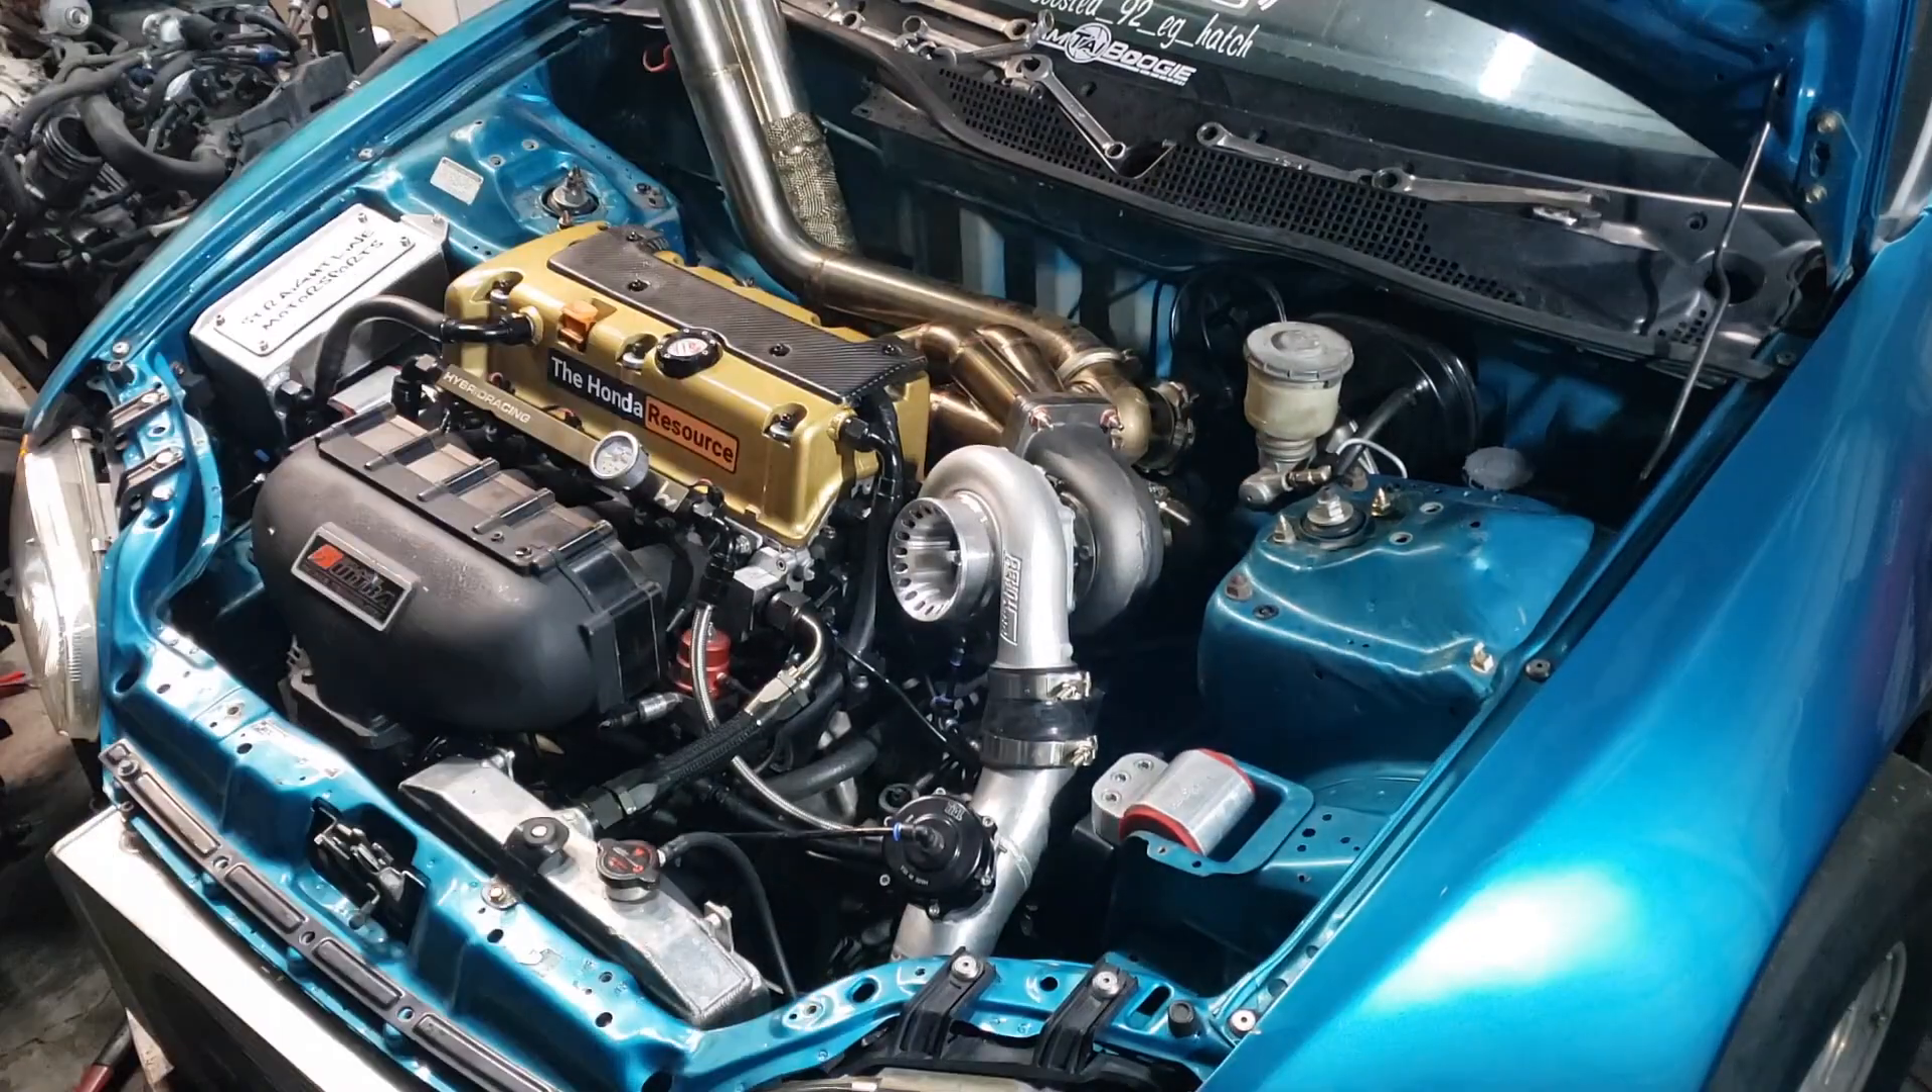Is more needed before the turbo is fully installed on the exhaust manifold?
No.